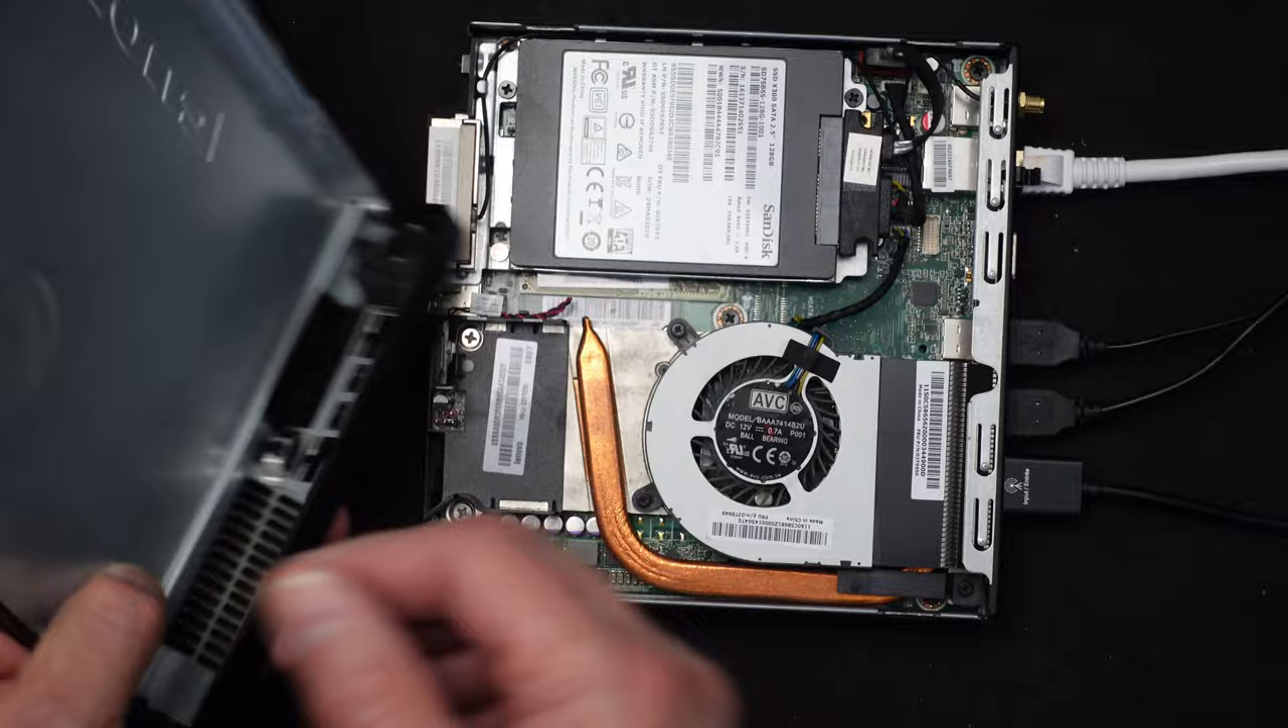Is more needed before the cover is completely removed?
No.